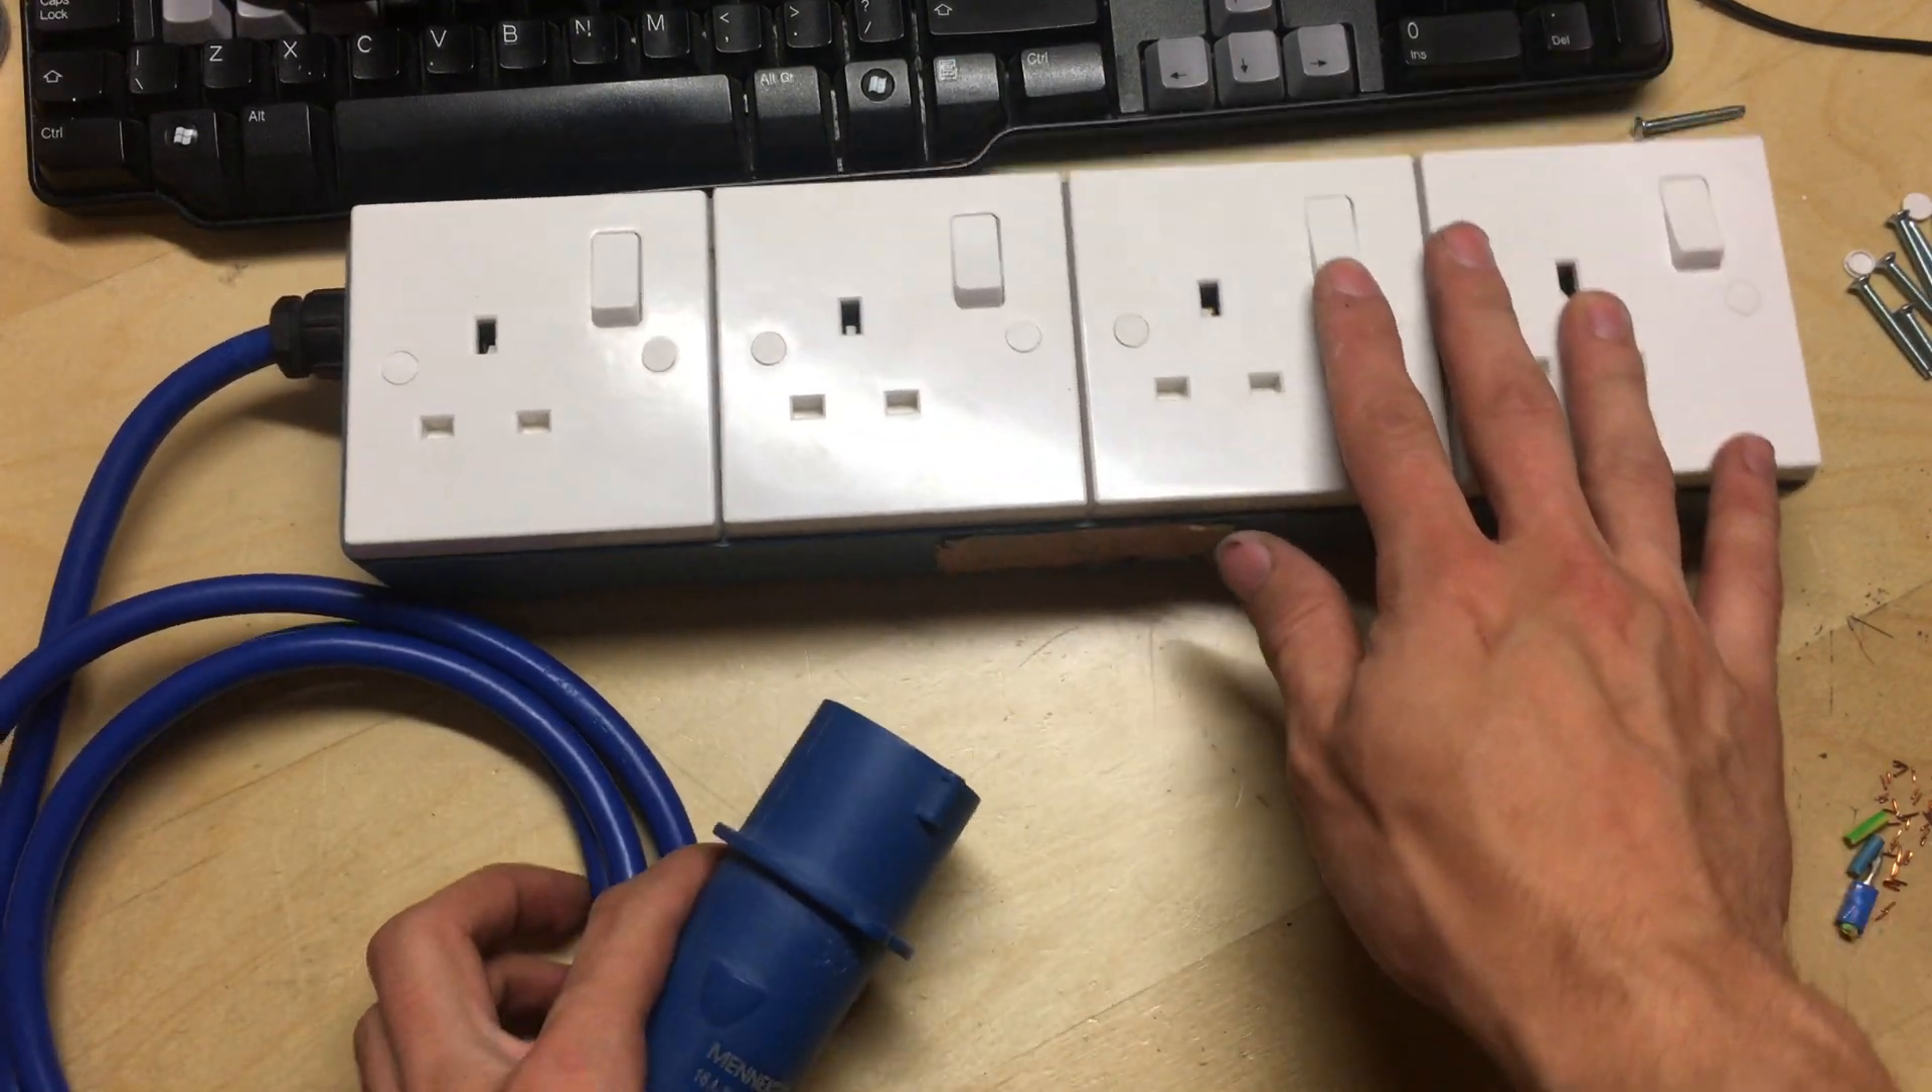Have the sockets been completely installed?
Yes.